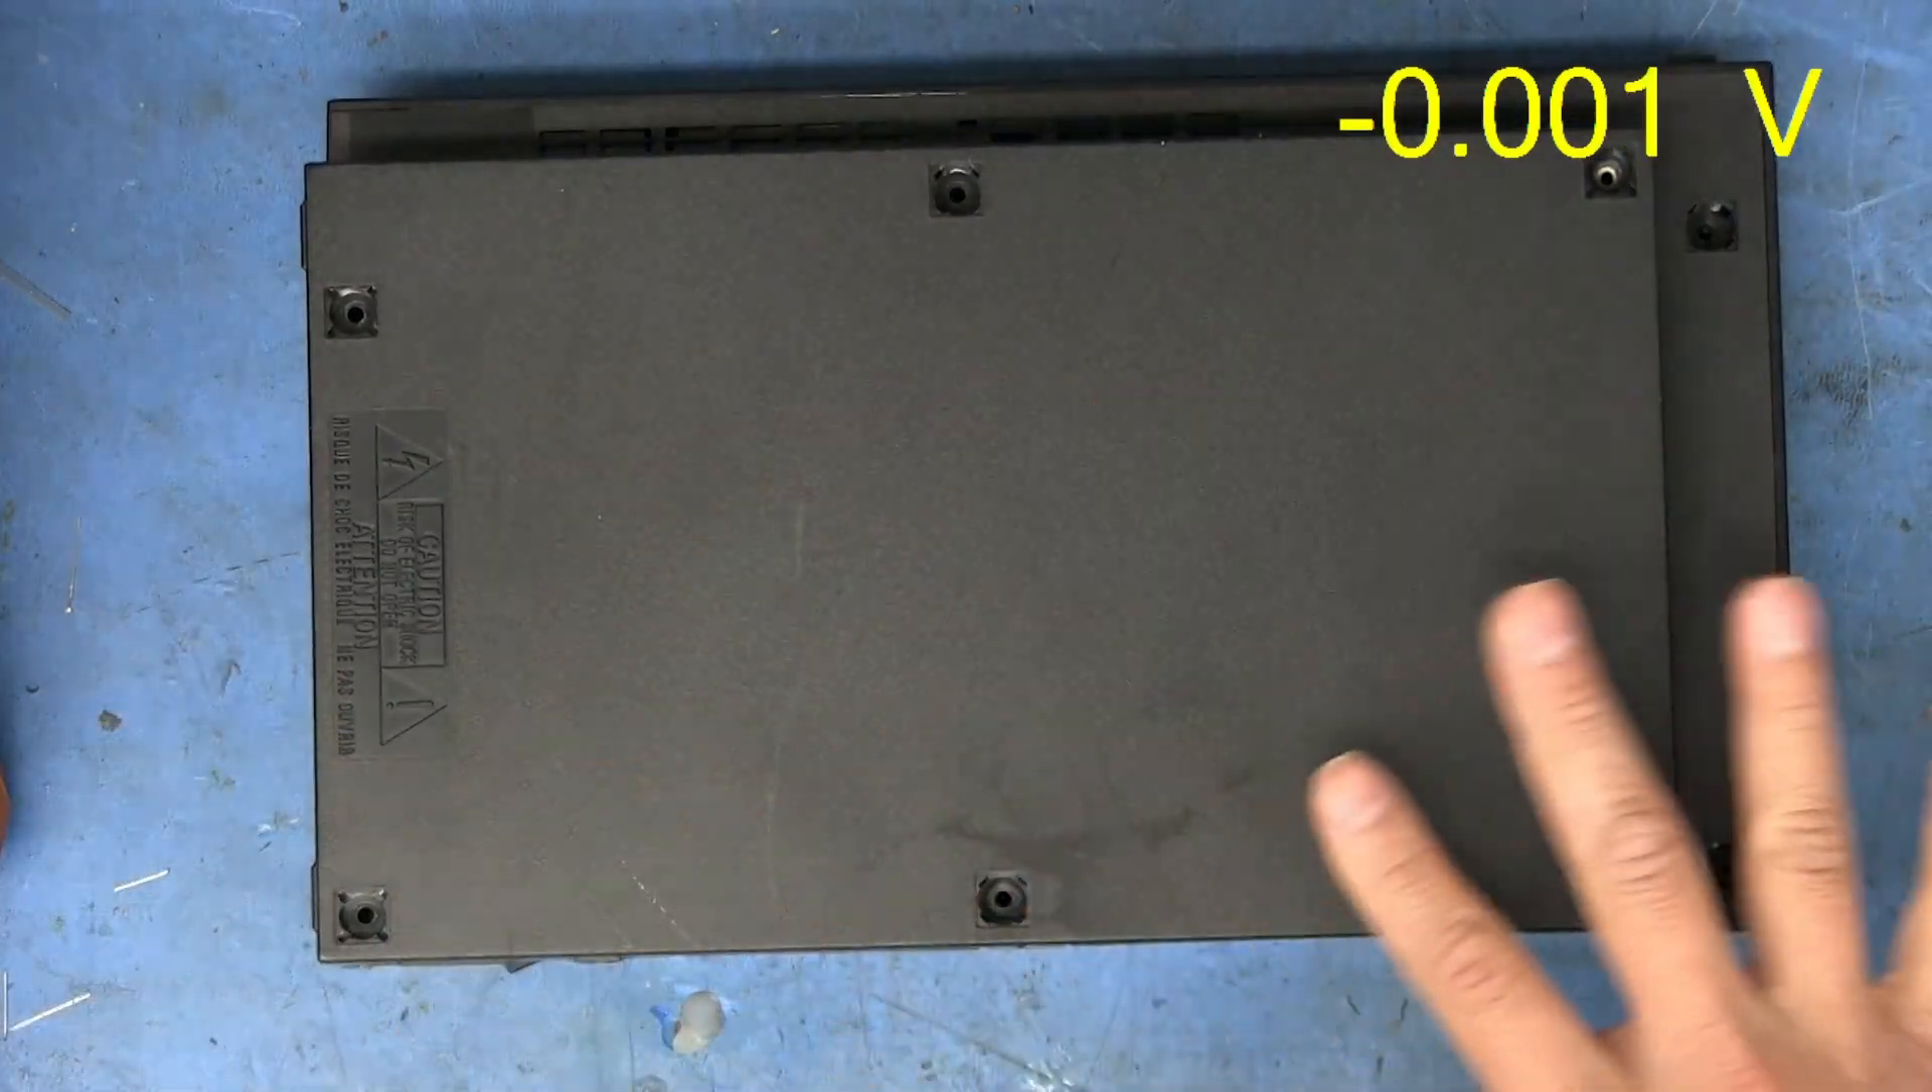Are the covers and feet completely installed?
No.